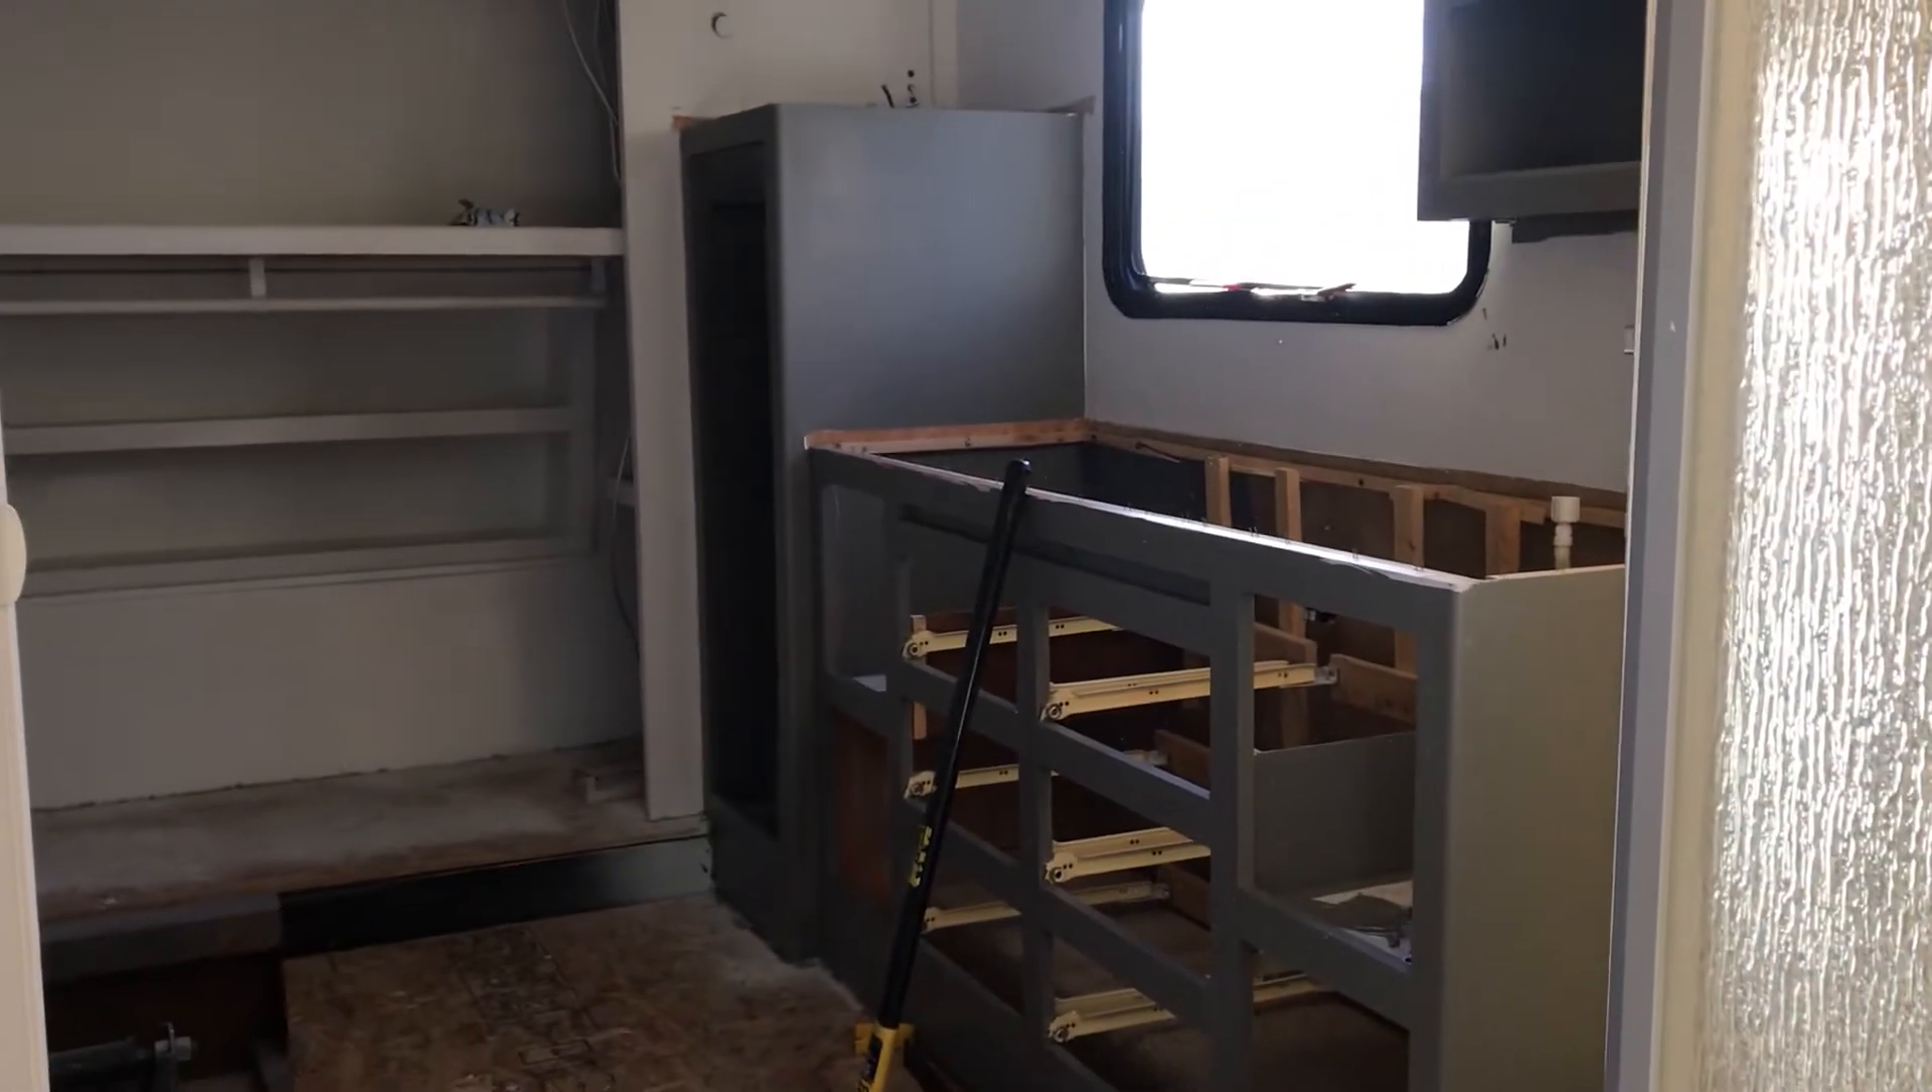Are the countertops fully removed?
Yes.